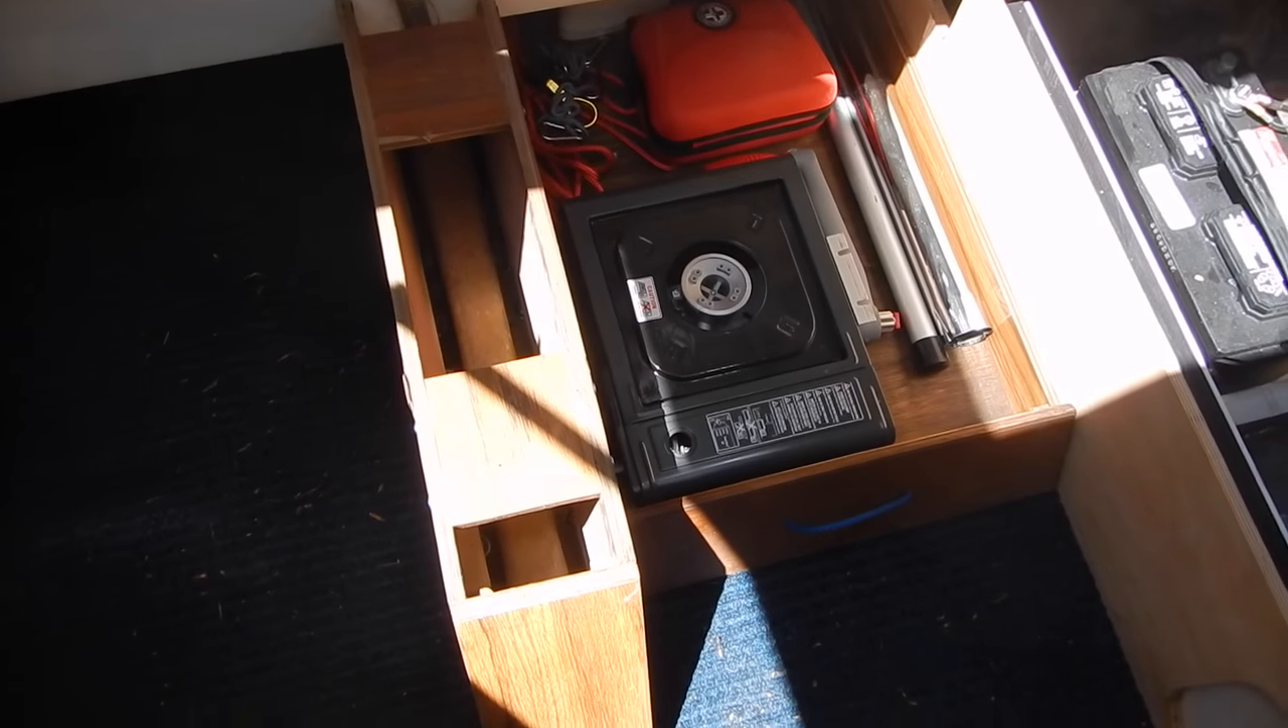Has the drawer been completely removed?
No.